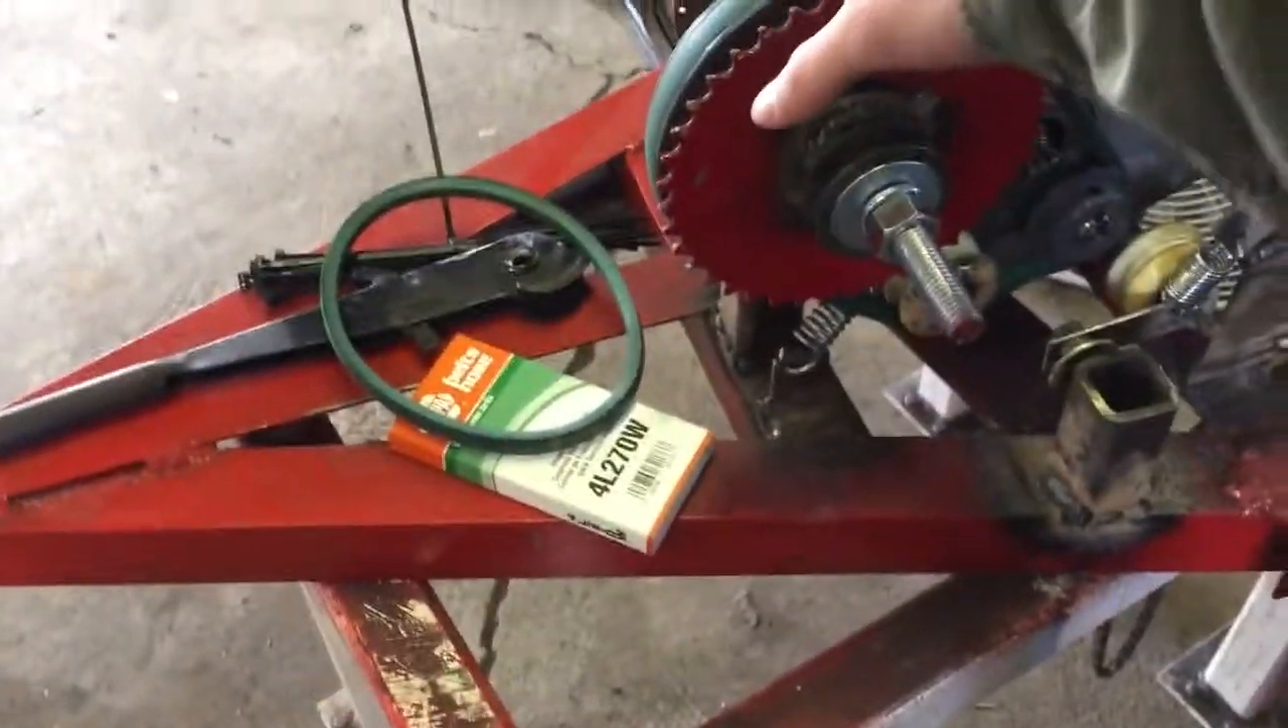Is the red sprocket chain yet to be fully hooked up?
Yes.